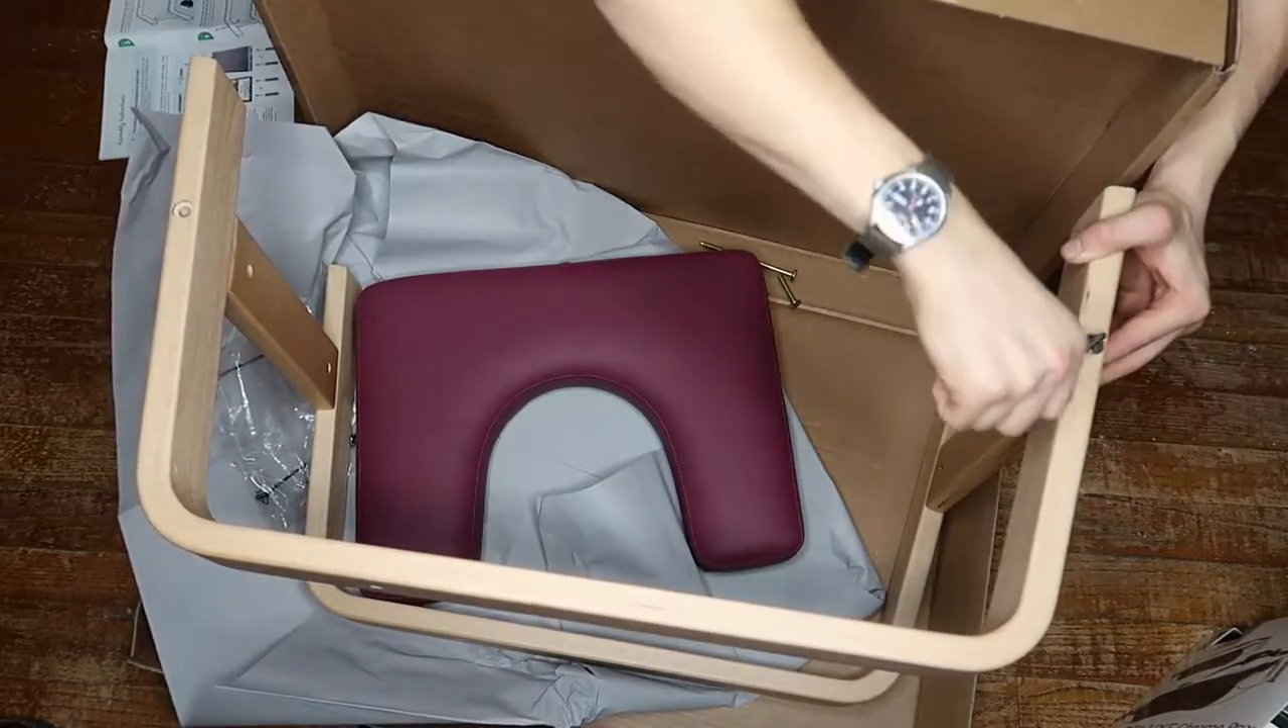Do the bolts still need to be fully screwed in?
Yes.